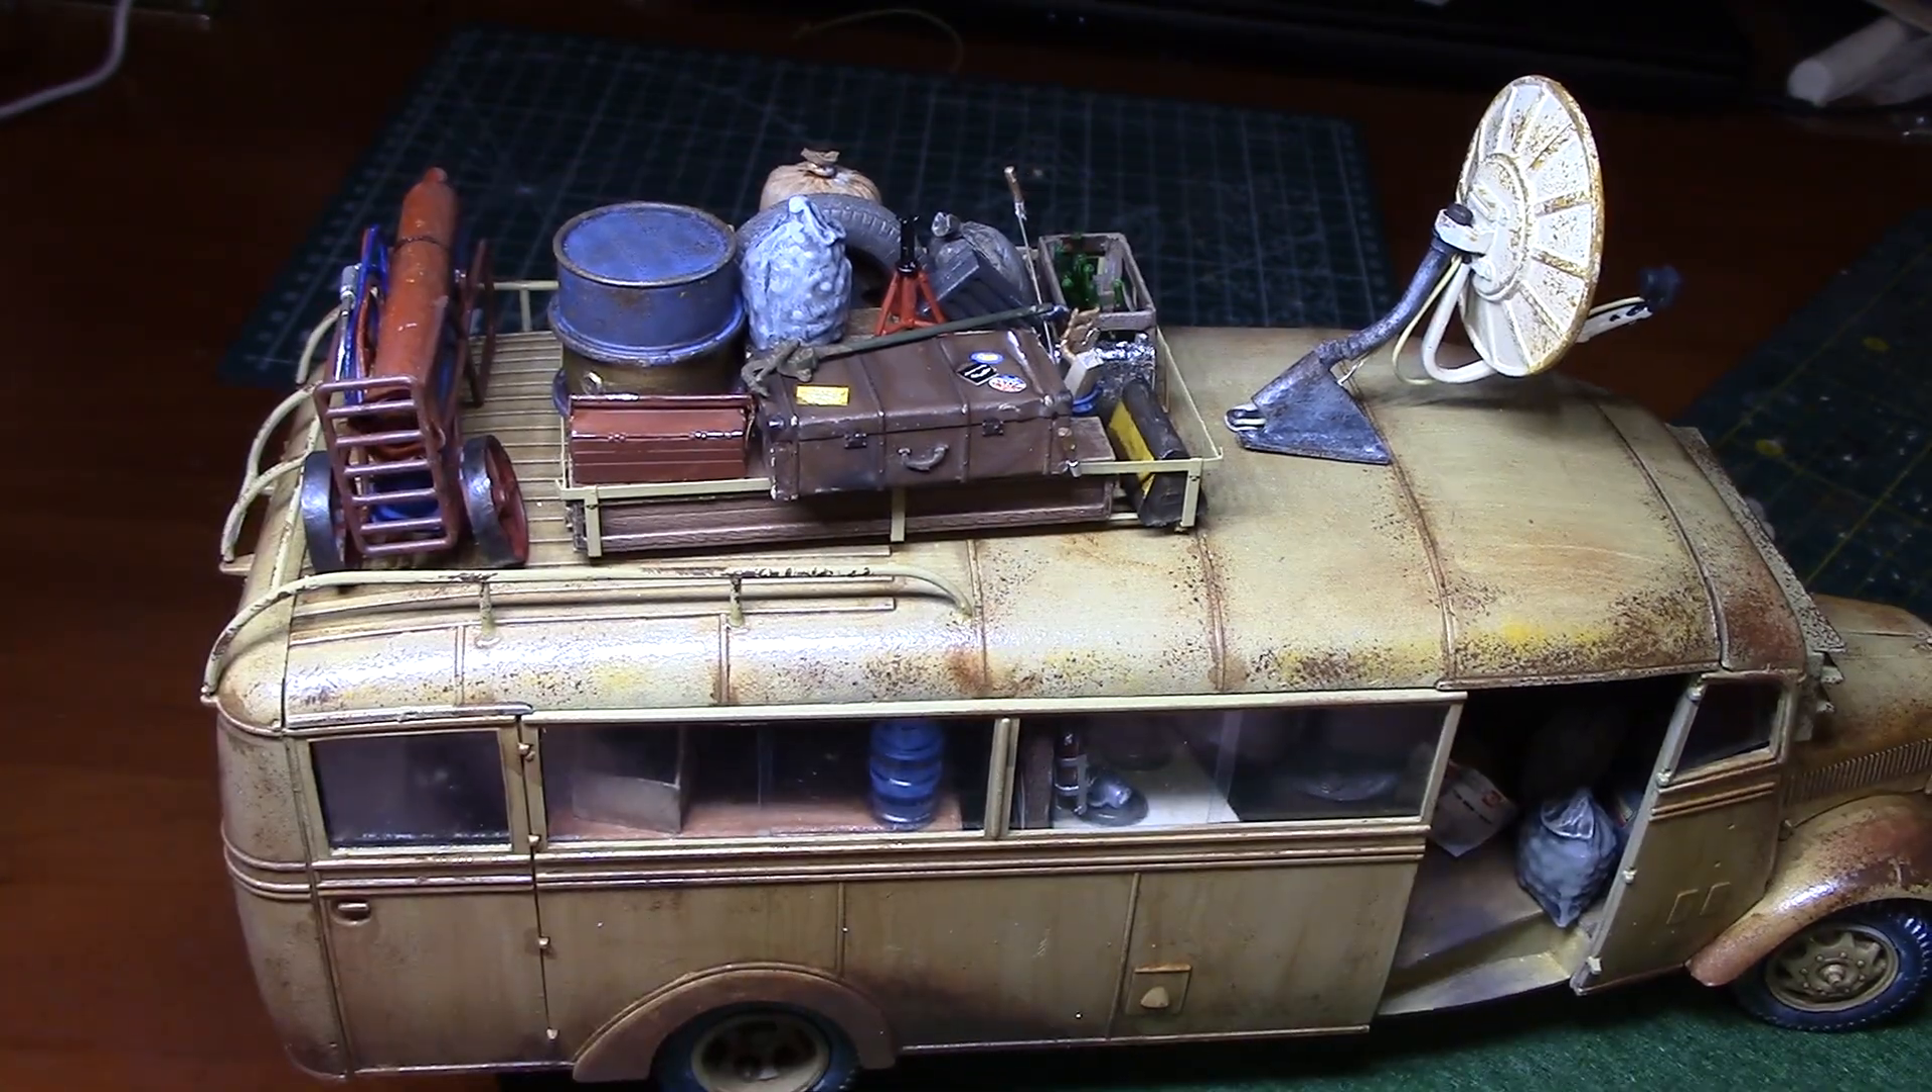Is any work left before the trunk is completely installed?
No.